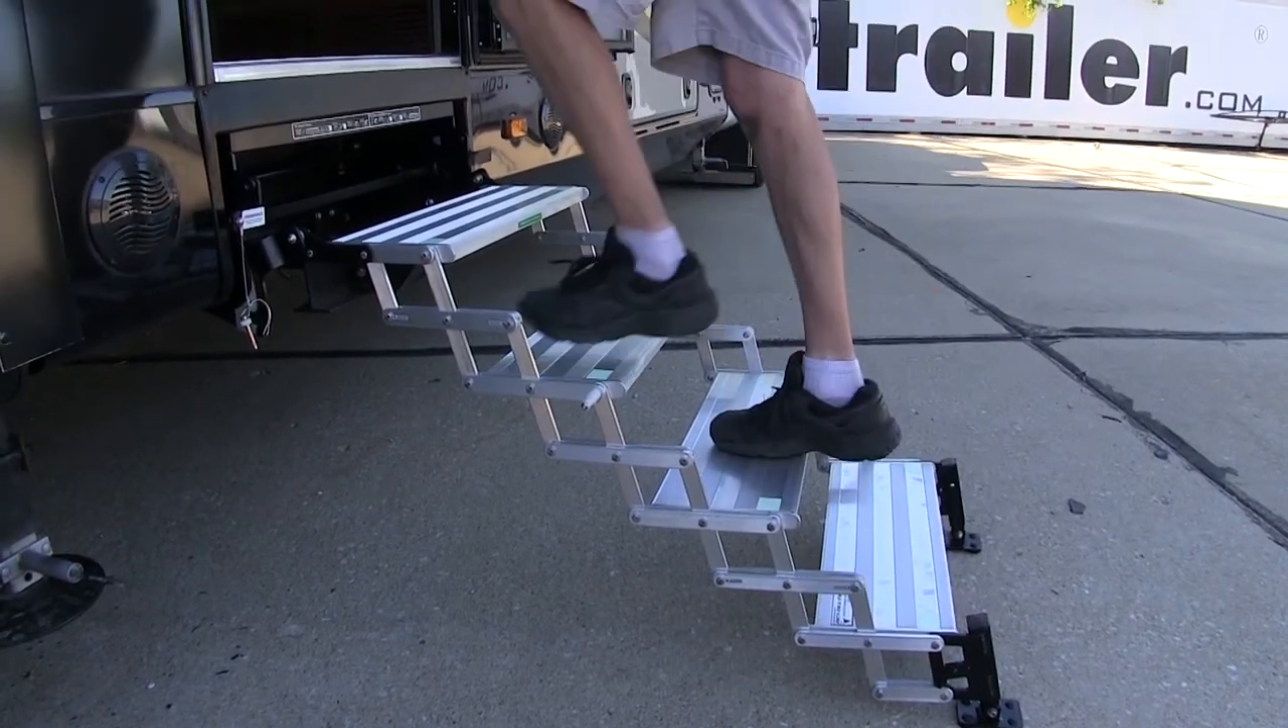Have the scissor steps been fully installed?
Yes.